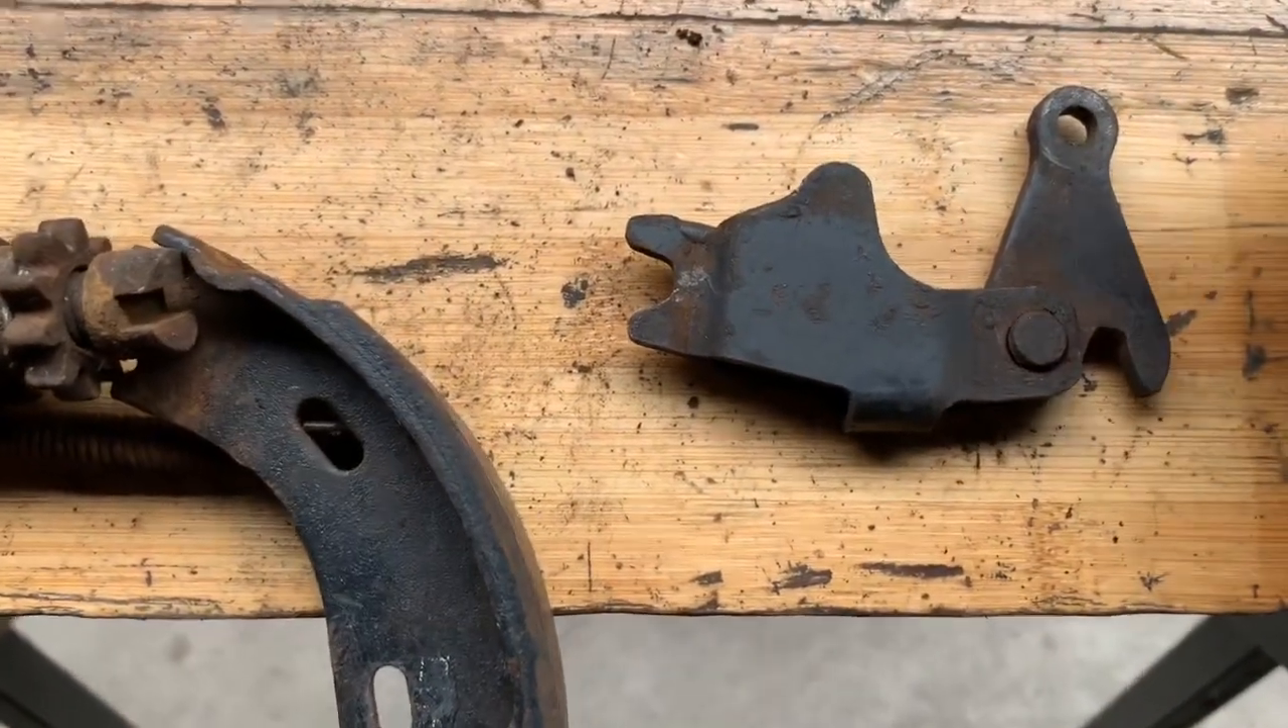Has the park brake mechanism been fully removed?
Yes.